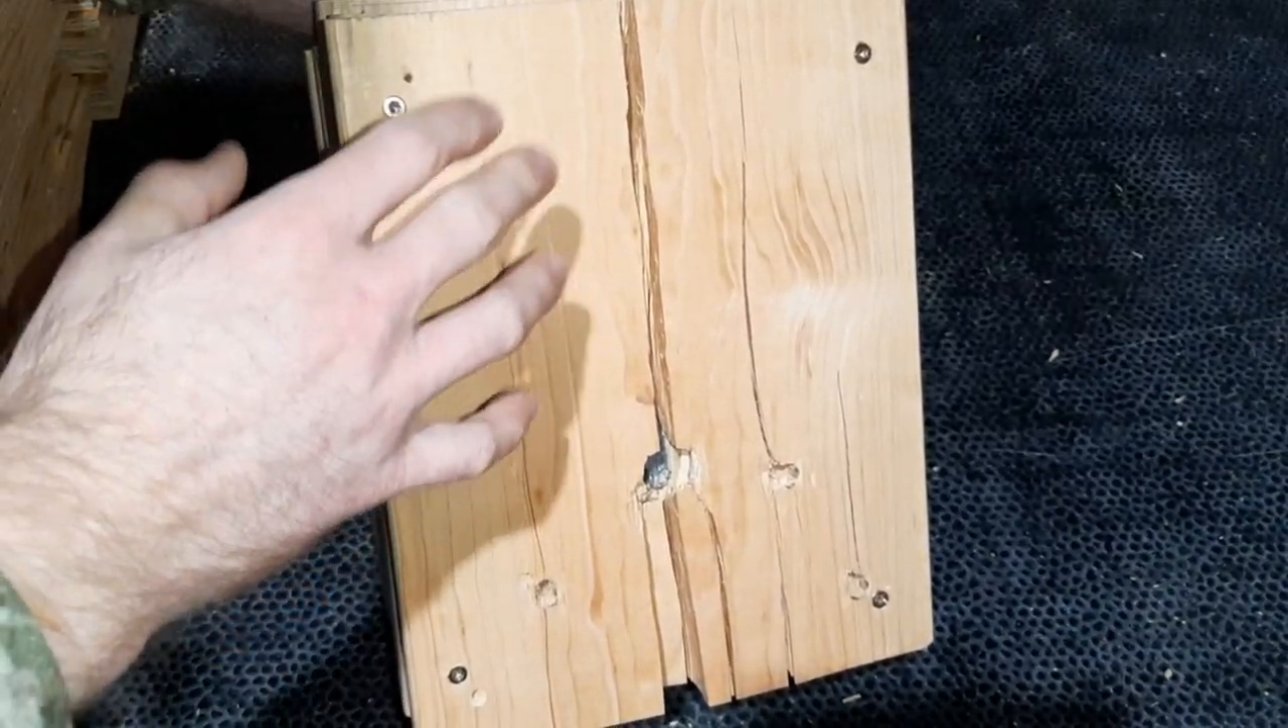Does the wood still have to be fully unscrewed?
Yes.